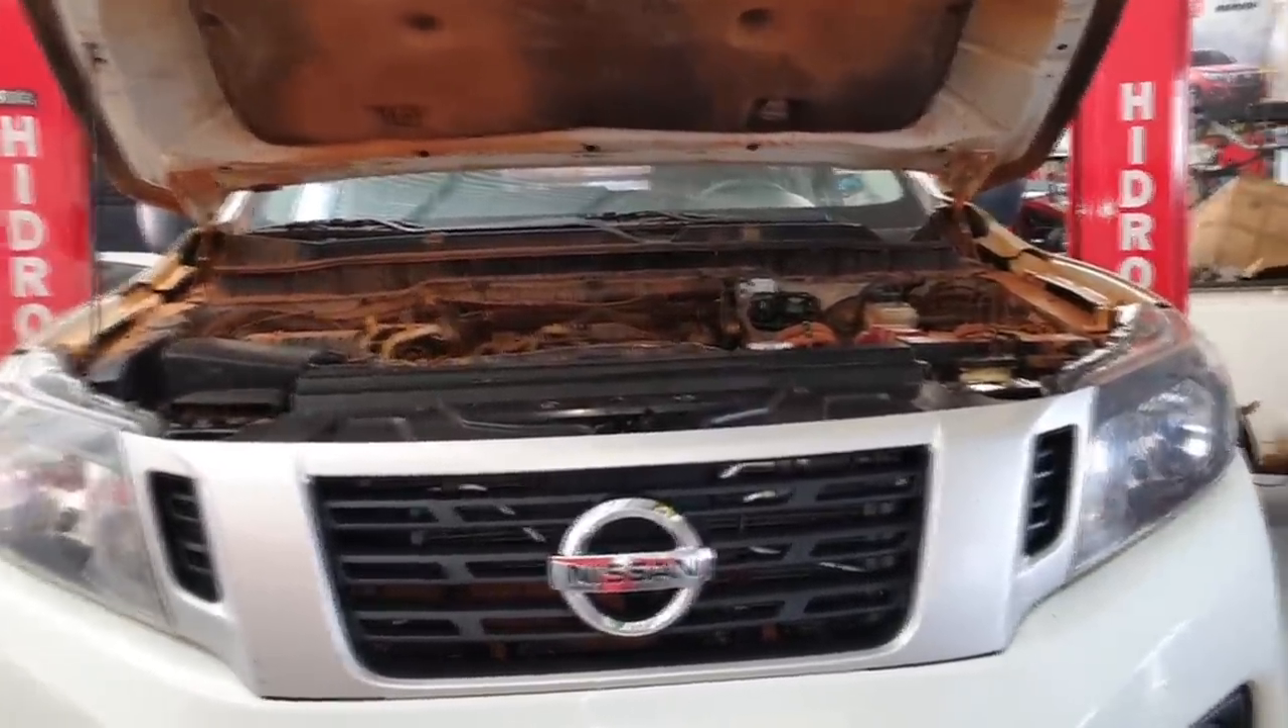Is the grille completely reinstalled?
Yes.